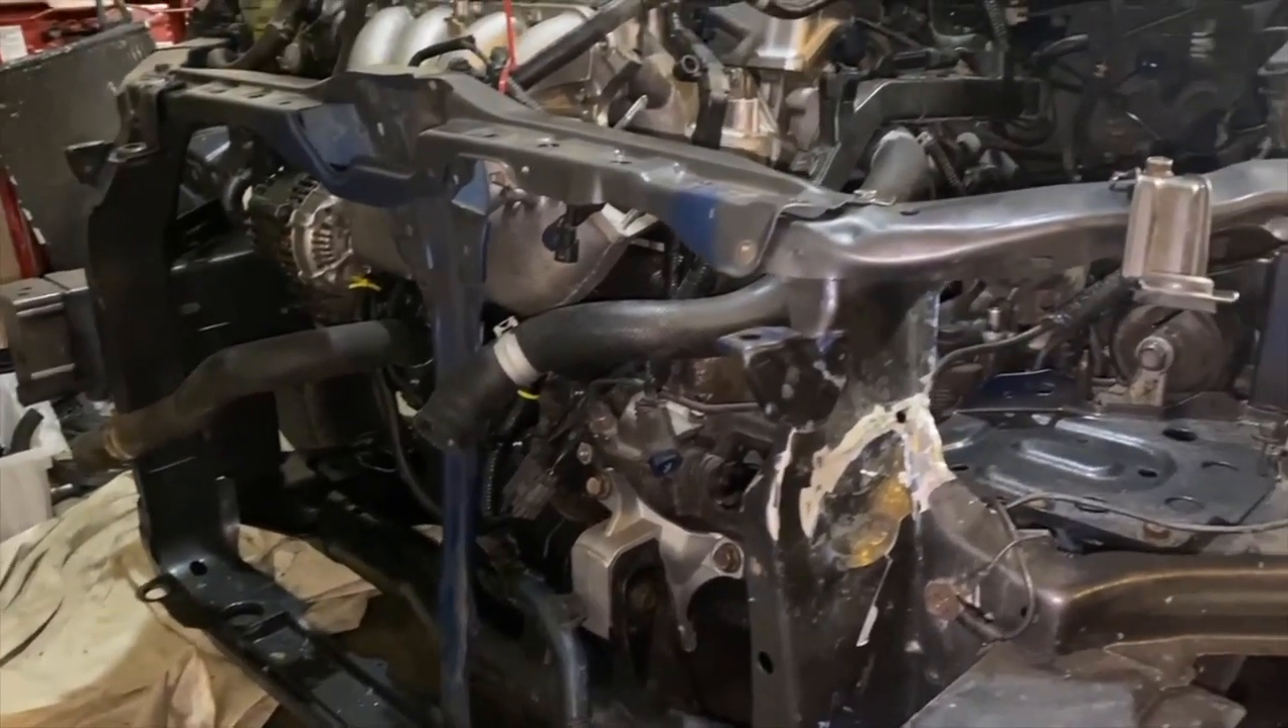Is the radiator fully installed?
No.